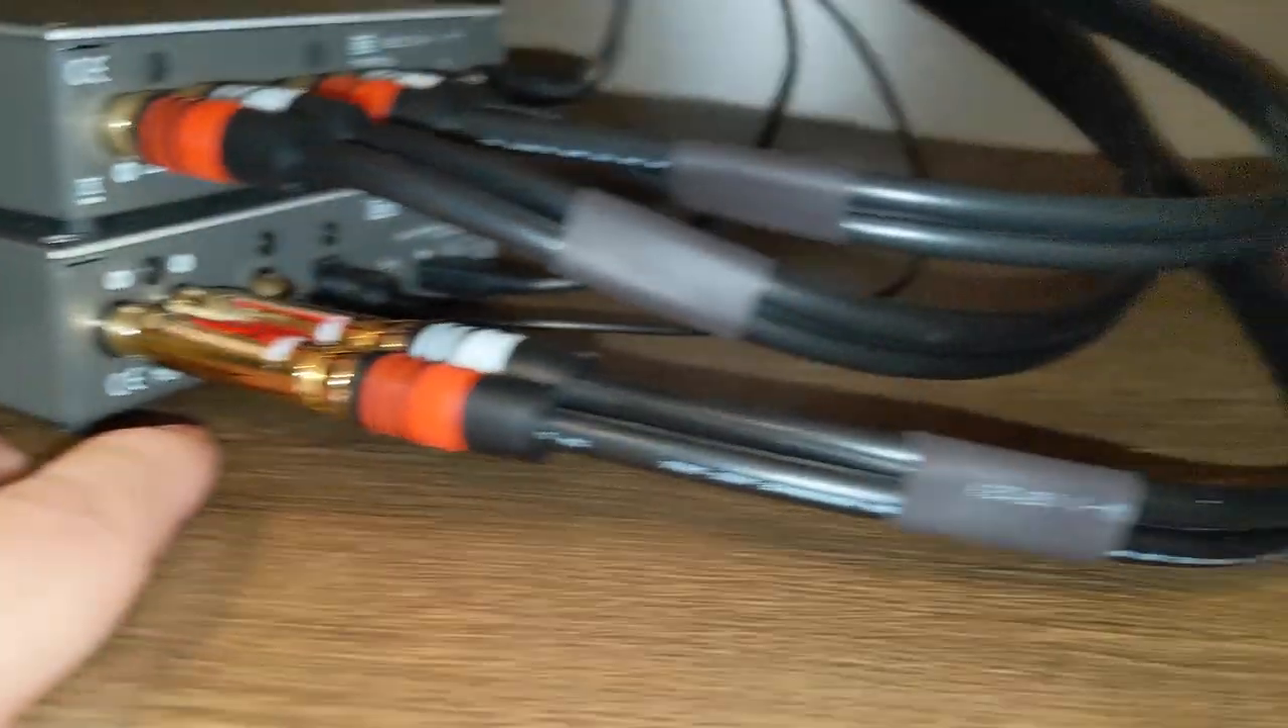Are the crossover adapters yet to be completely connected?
No.